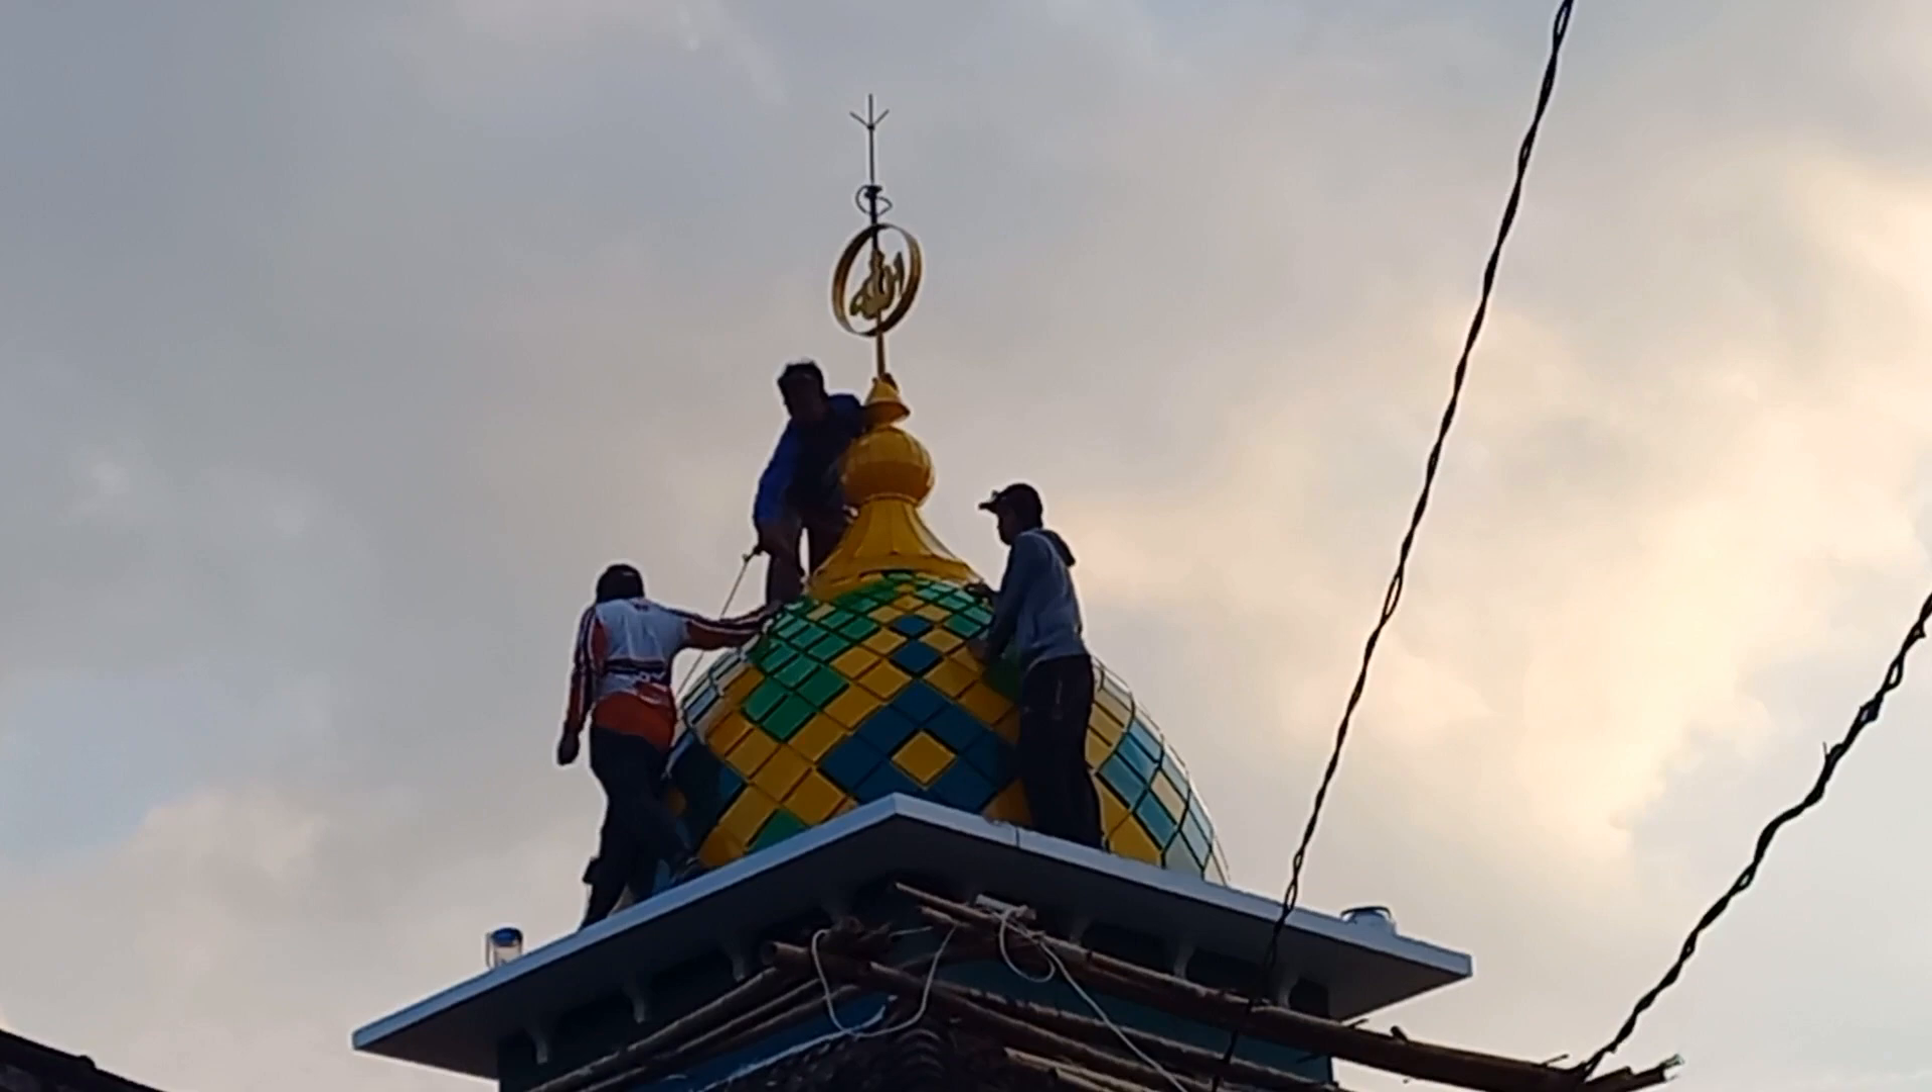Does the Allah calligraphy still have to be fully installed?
No.